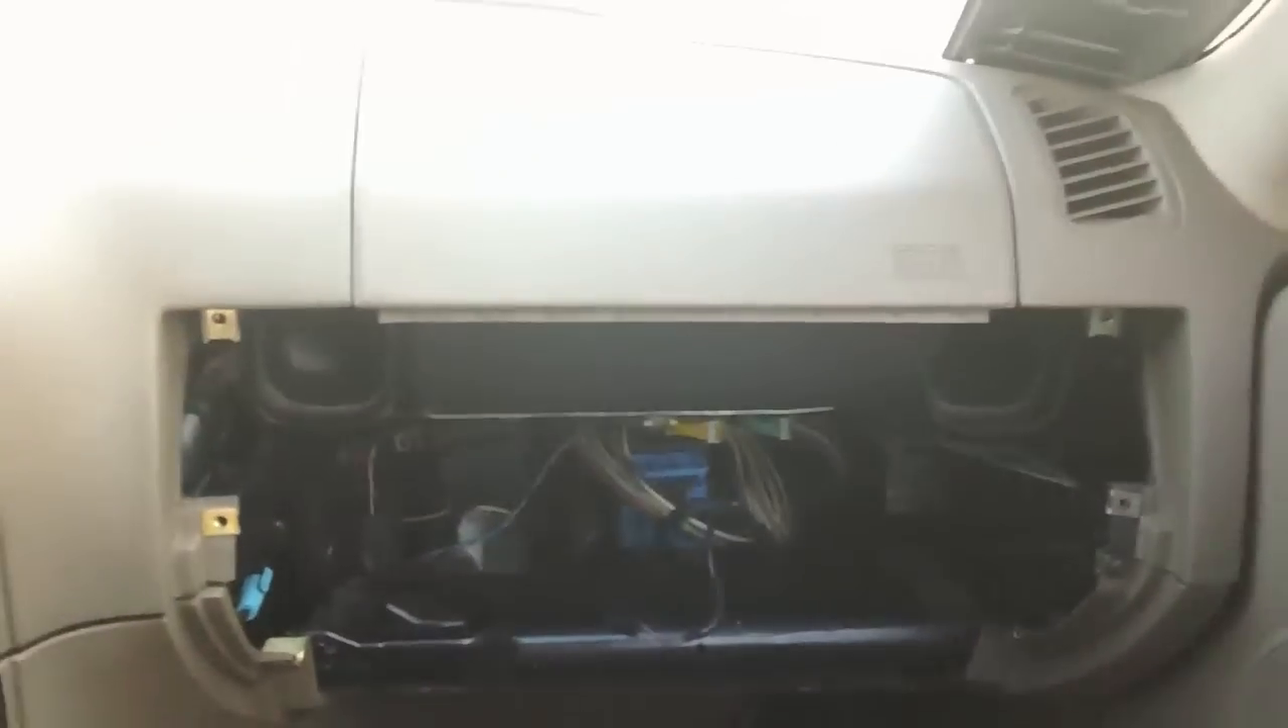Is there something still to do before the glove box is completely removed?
No.